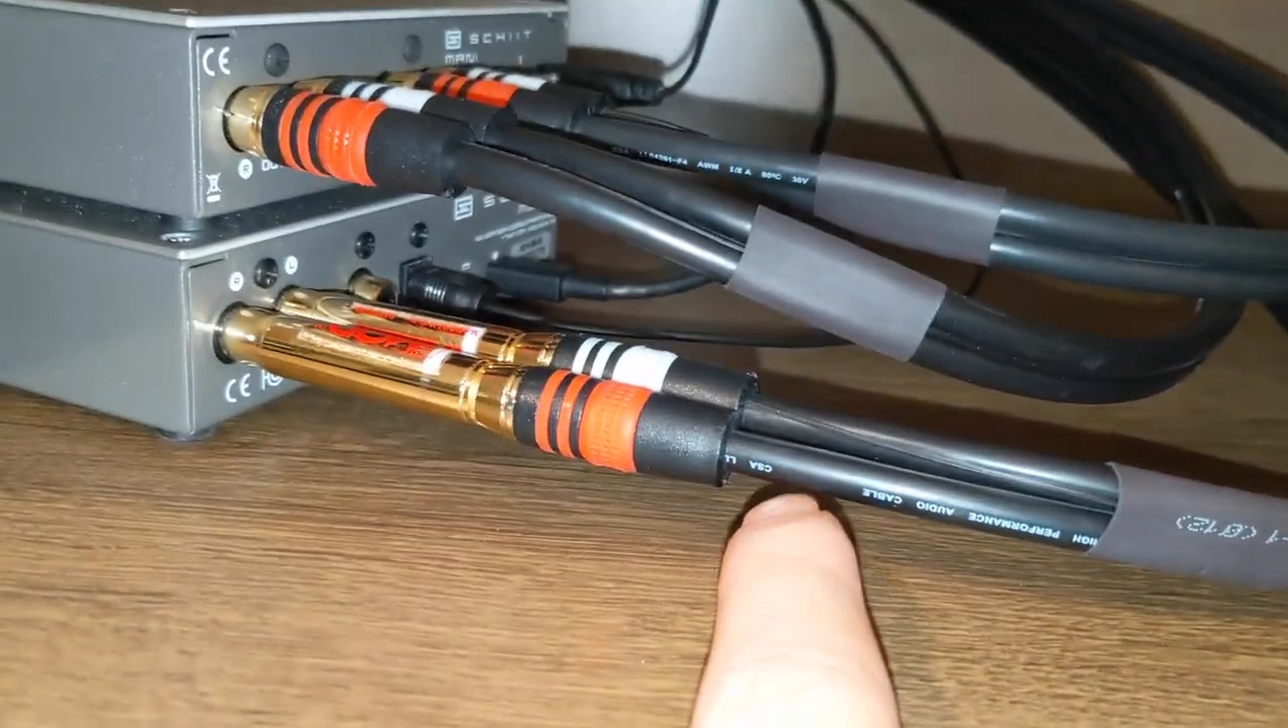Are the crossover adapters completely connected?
Yes.